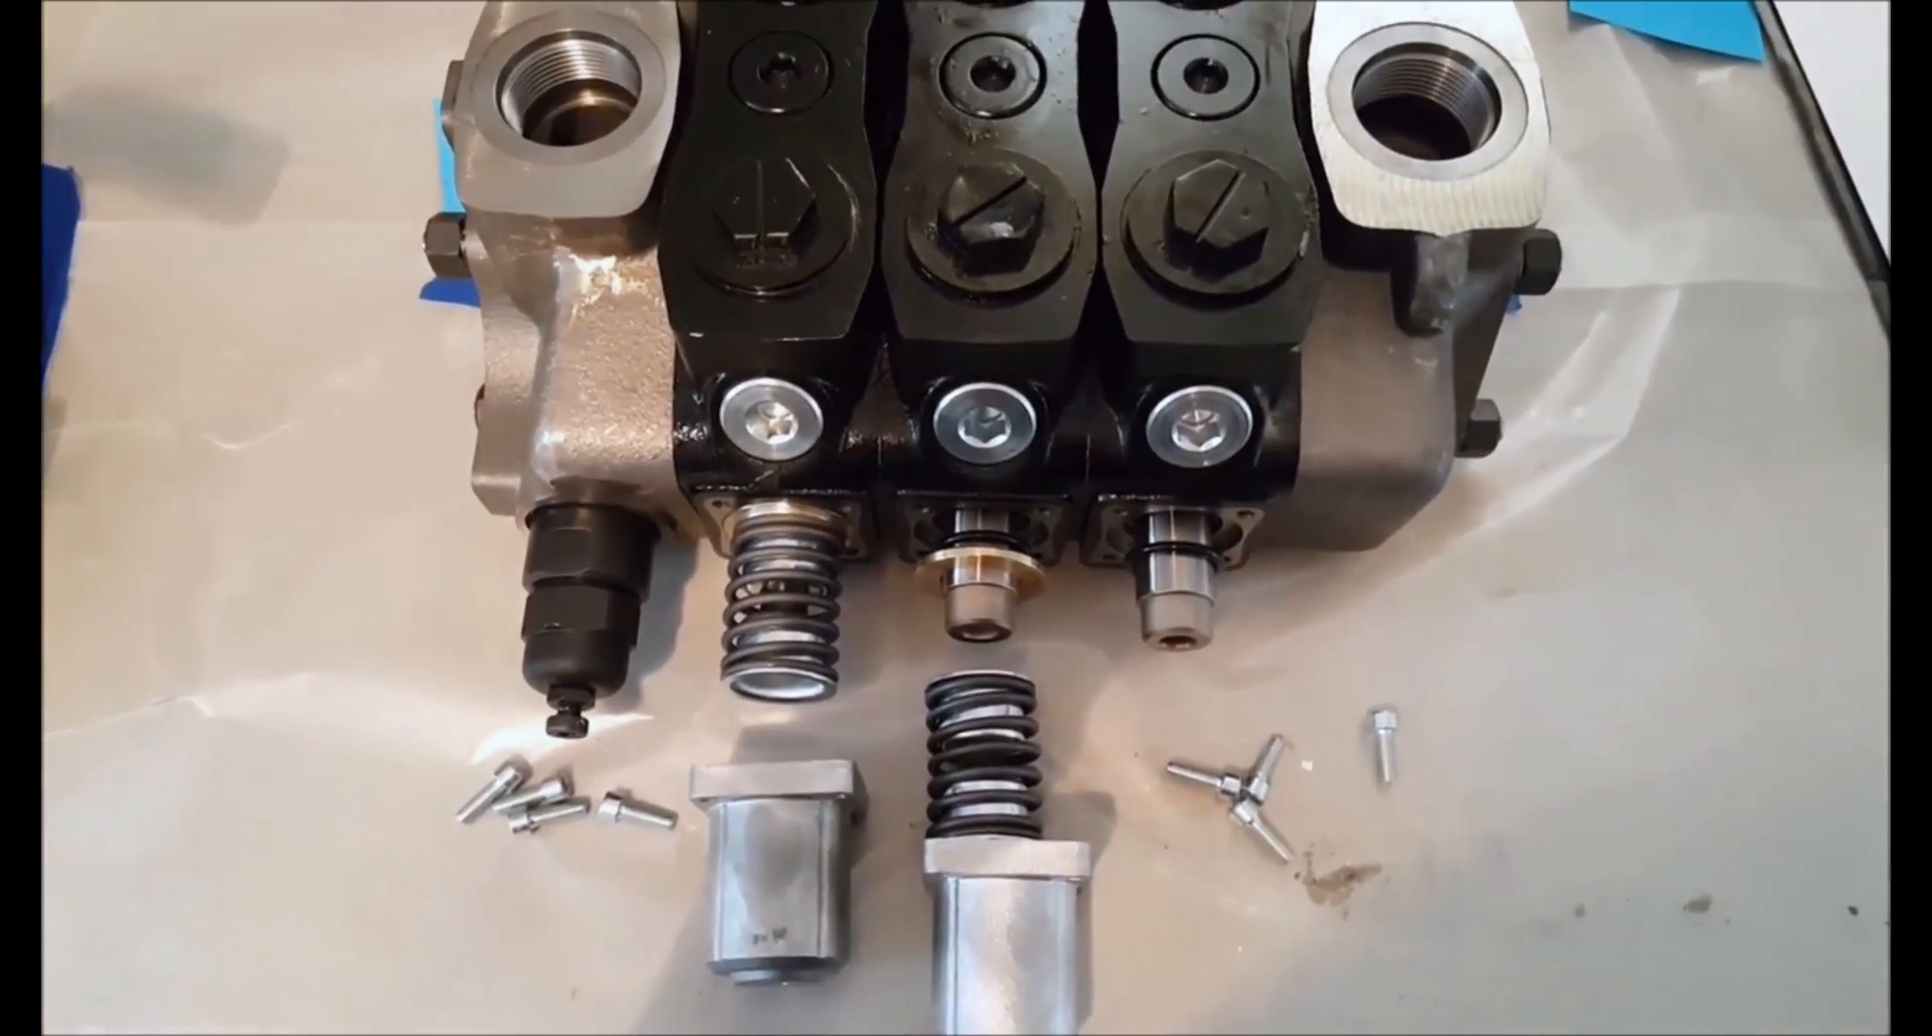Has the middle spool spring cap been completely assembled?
No.